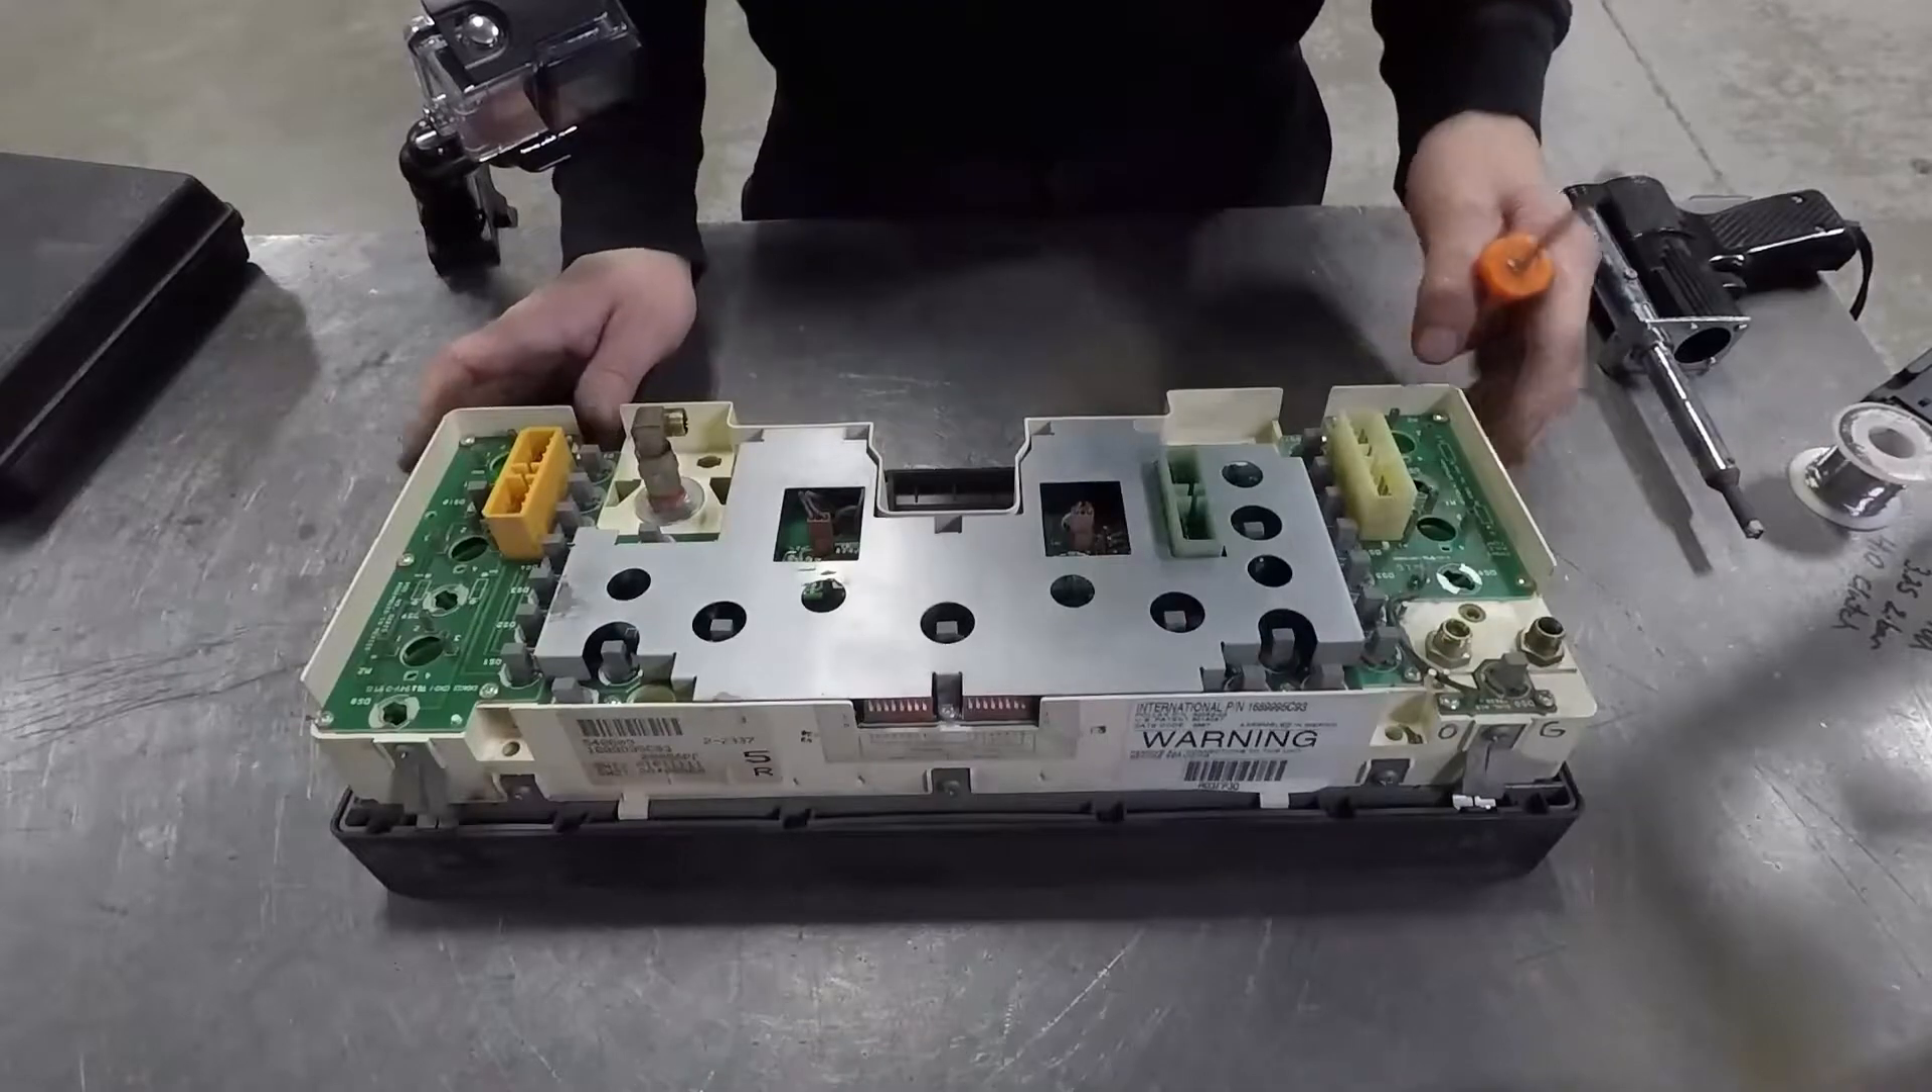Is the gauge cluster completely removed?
Yes.